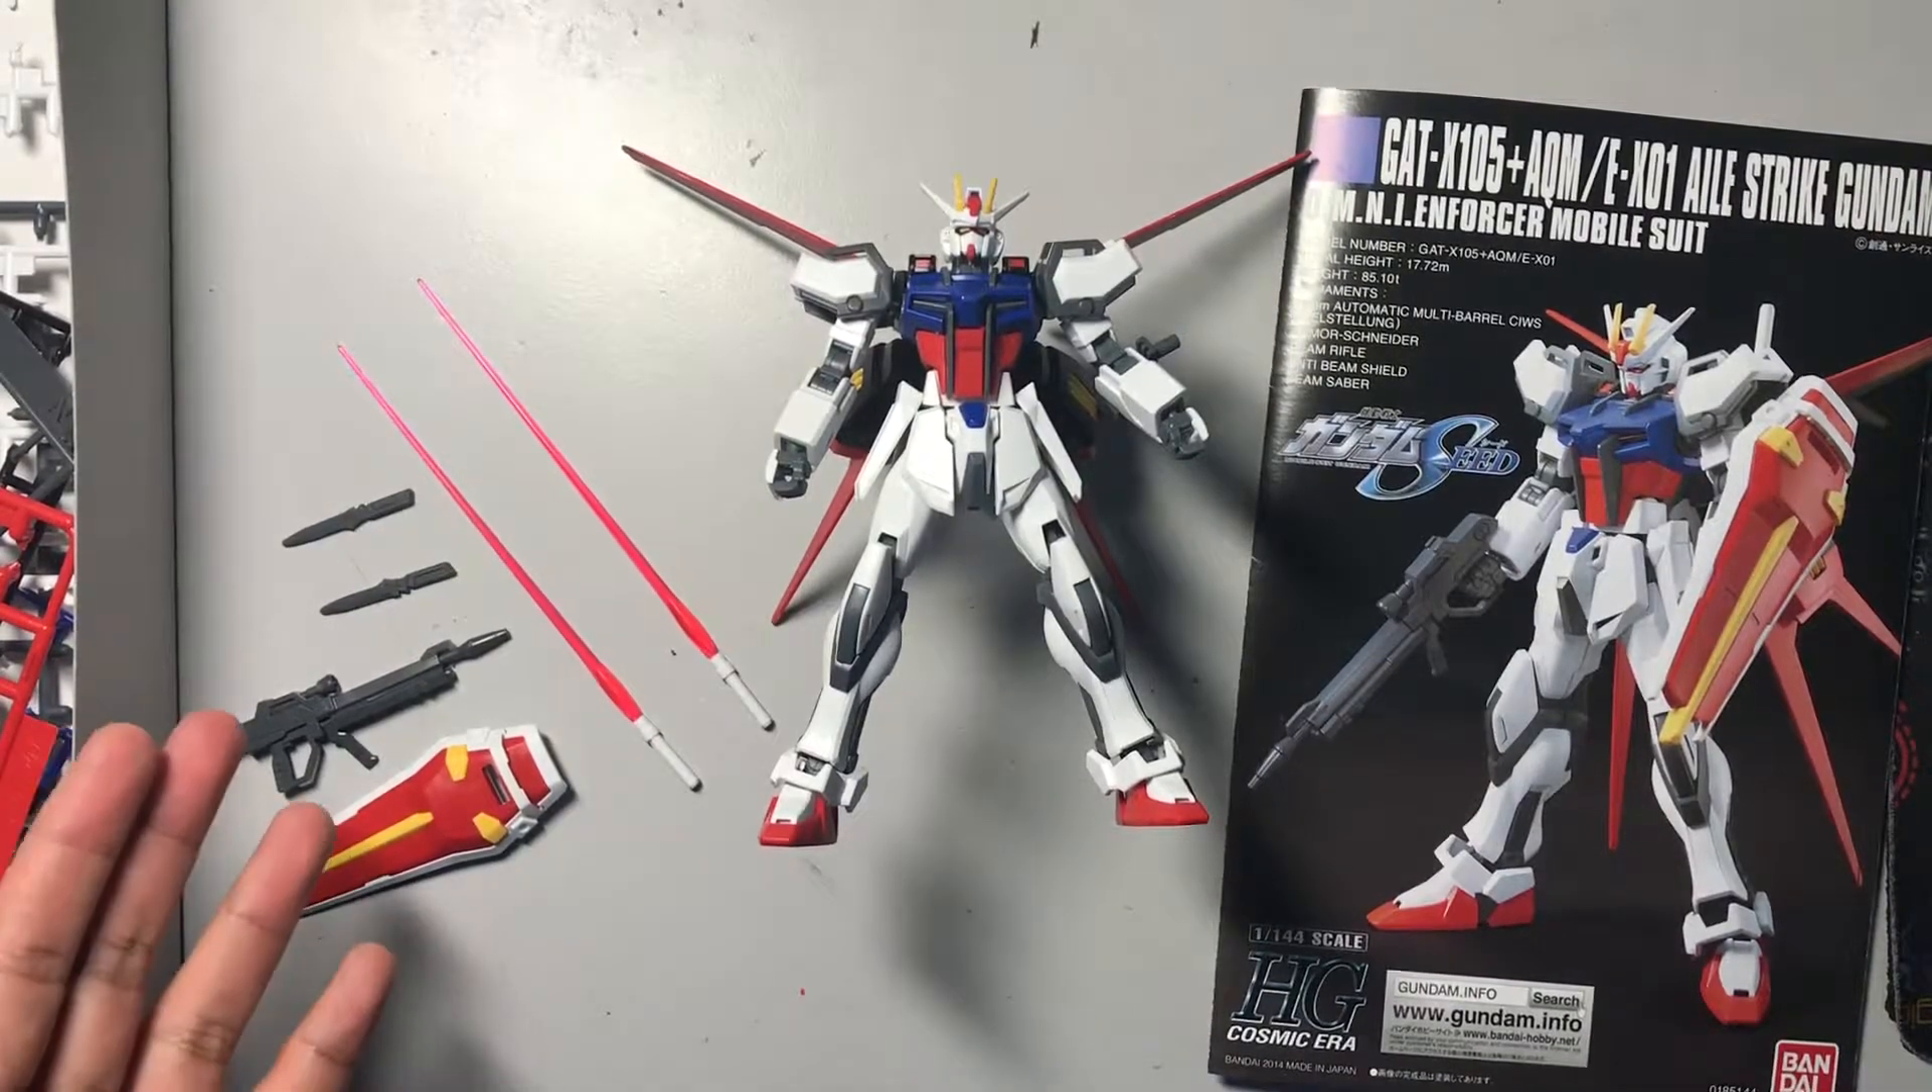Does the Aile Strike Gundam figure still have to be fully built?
No.